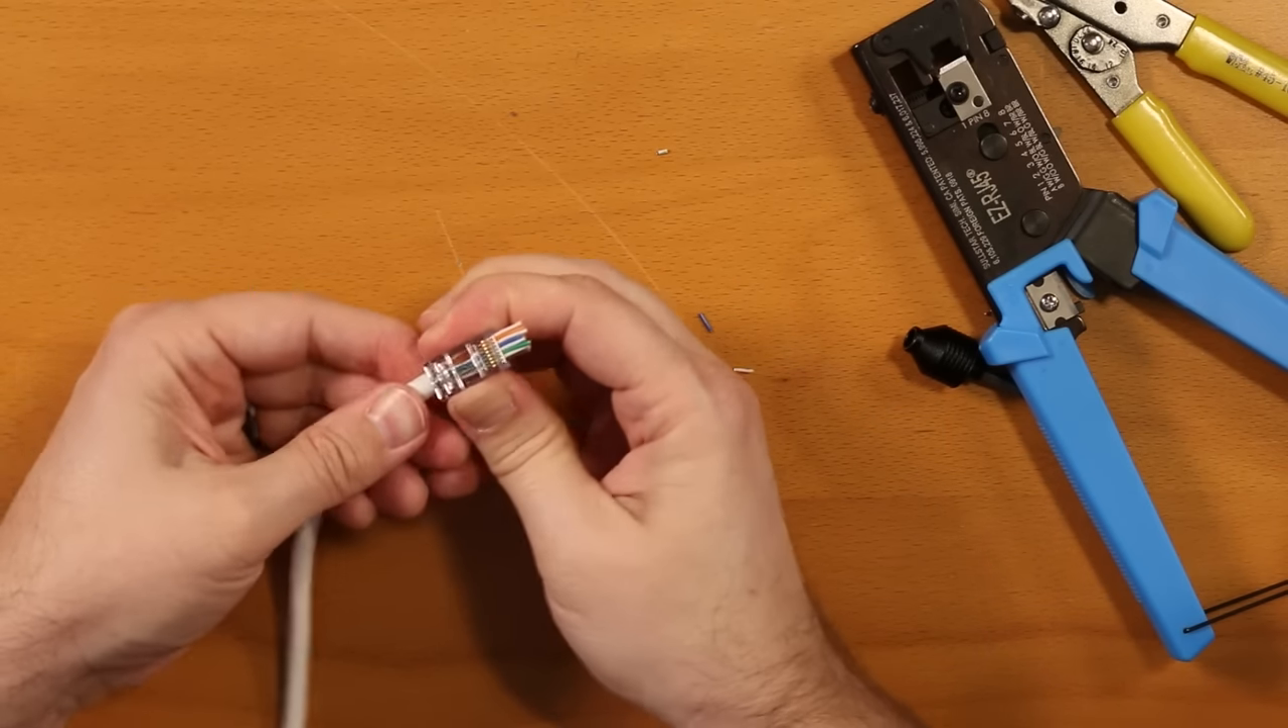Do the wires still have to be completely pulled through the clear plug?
No.